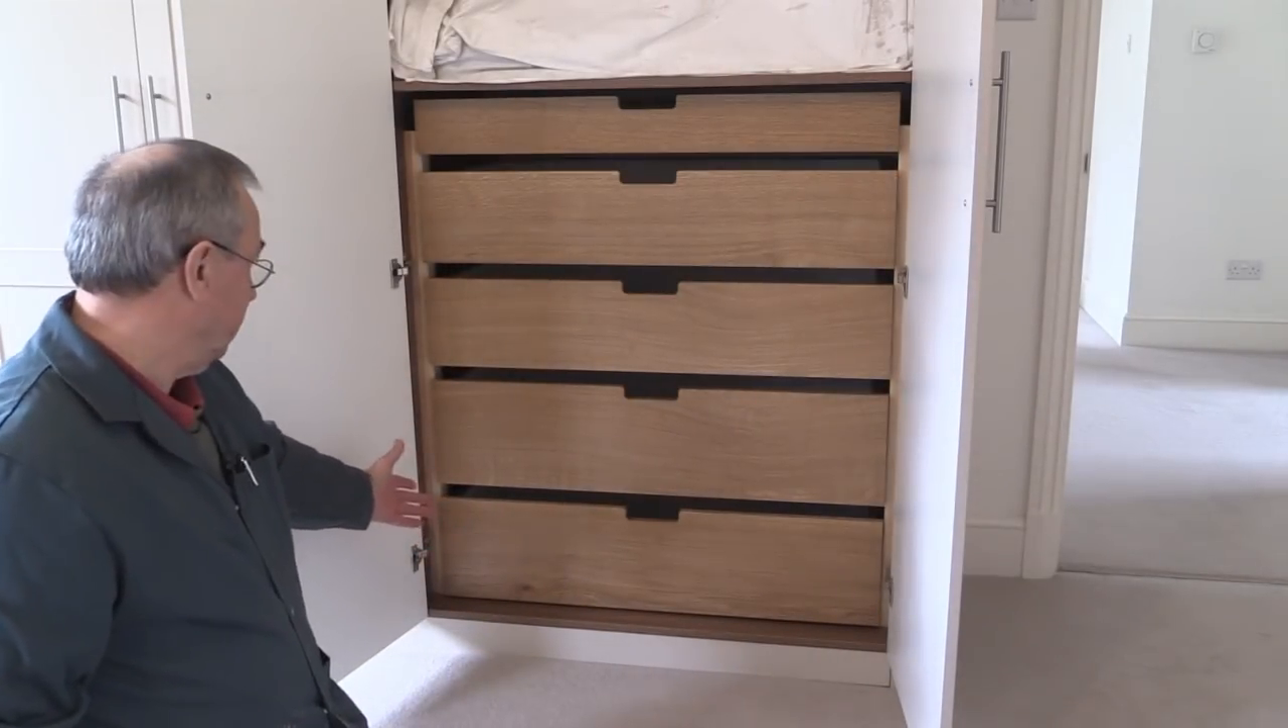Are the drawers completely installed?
Yes.